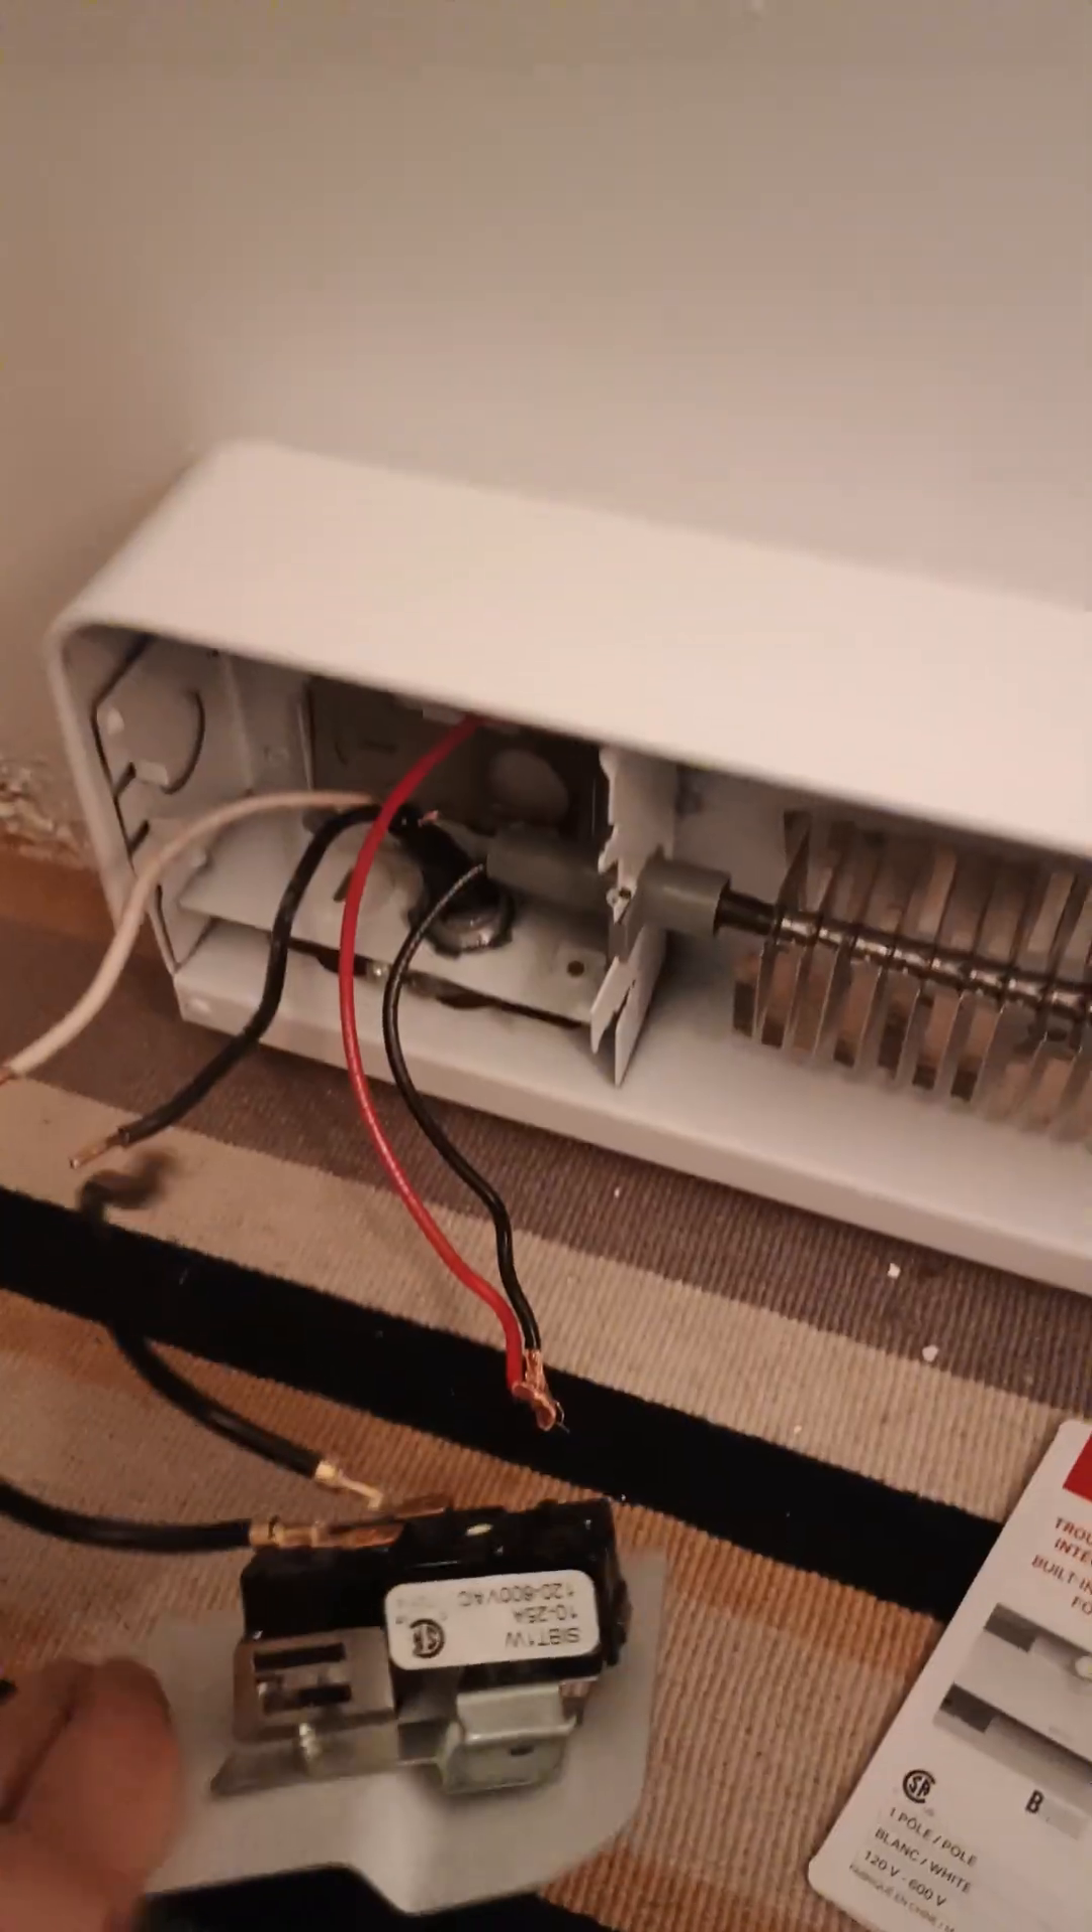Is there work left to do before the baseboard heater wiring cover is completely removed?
No.